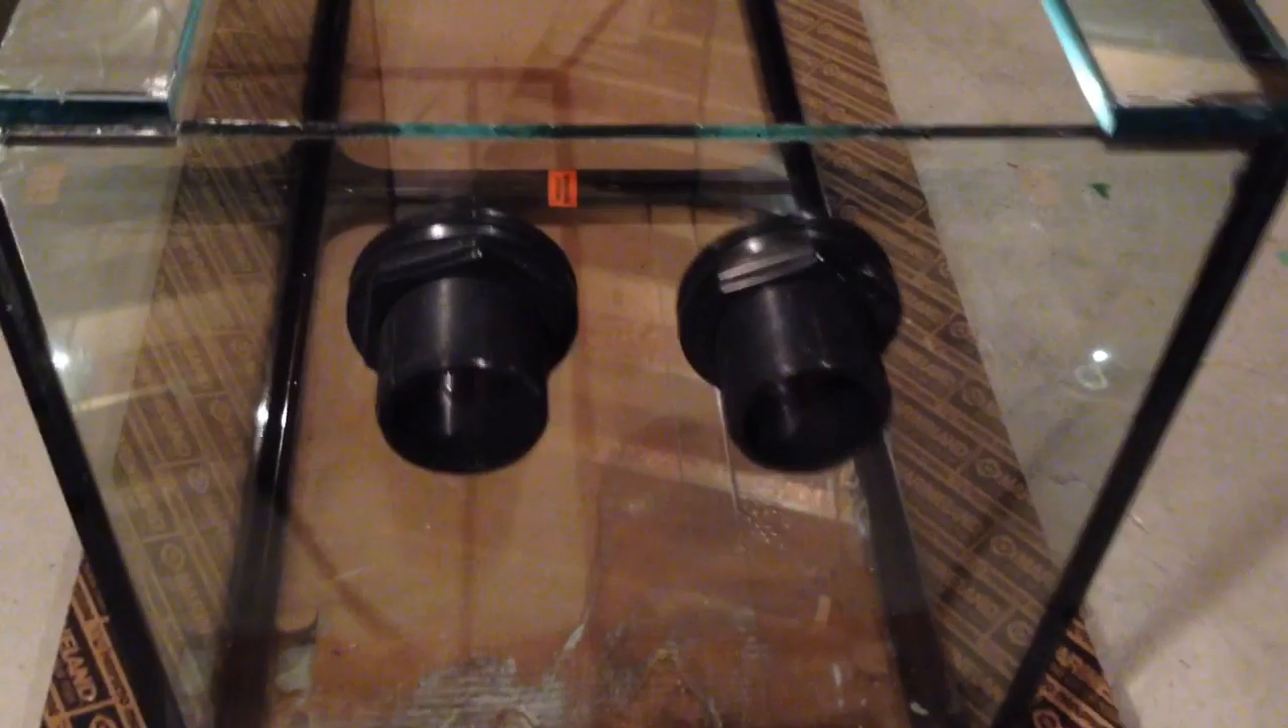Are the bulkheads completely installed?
Yes.